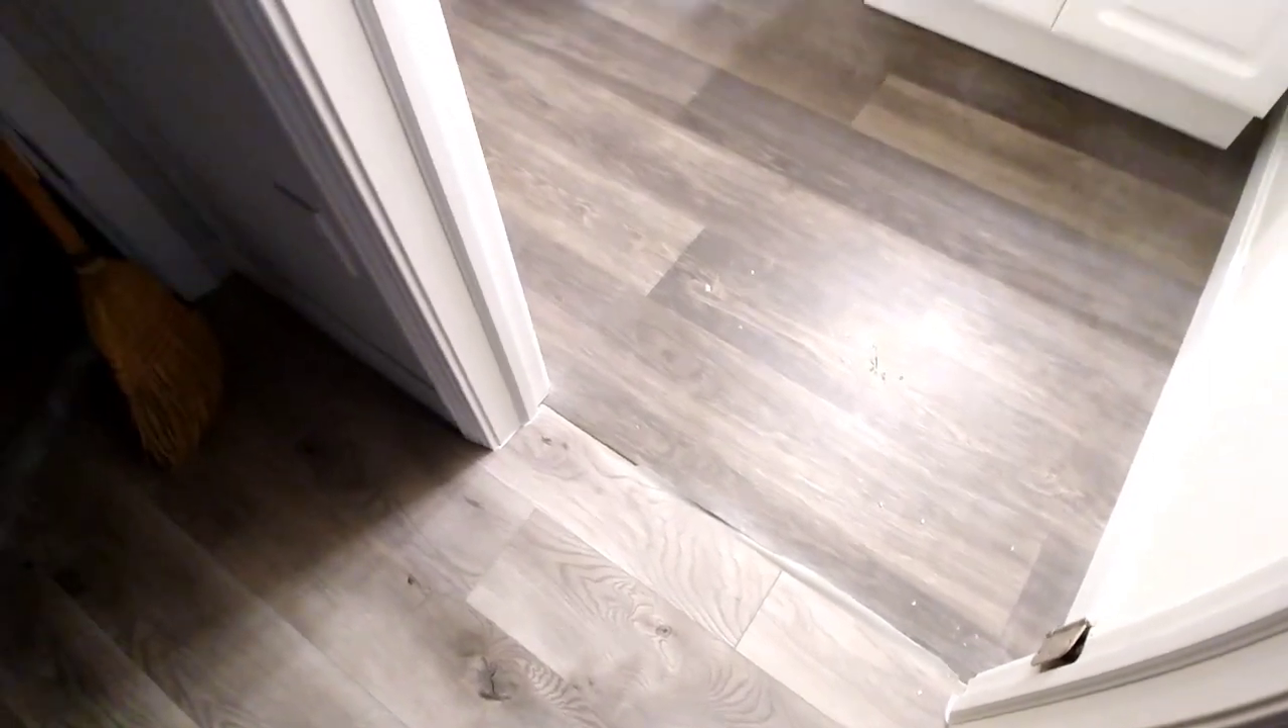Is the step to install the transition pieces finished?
No.